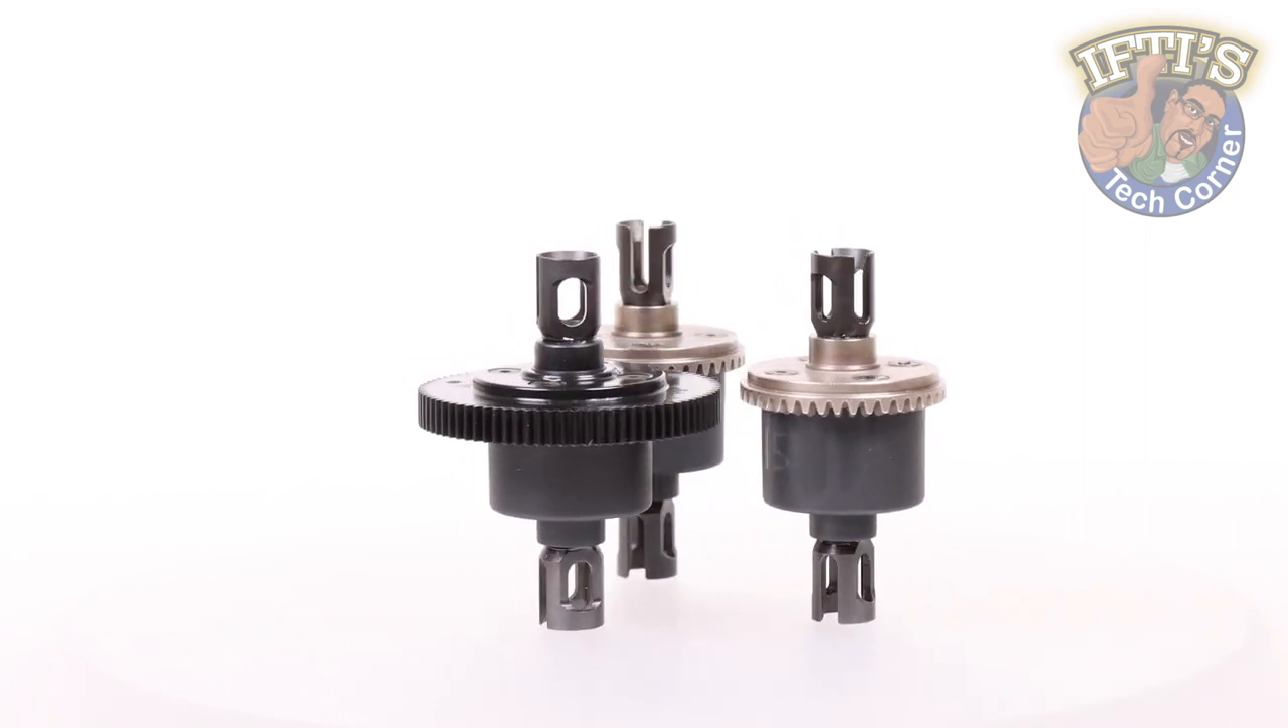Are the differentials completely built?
Yes.